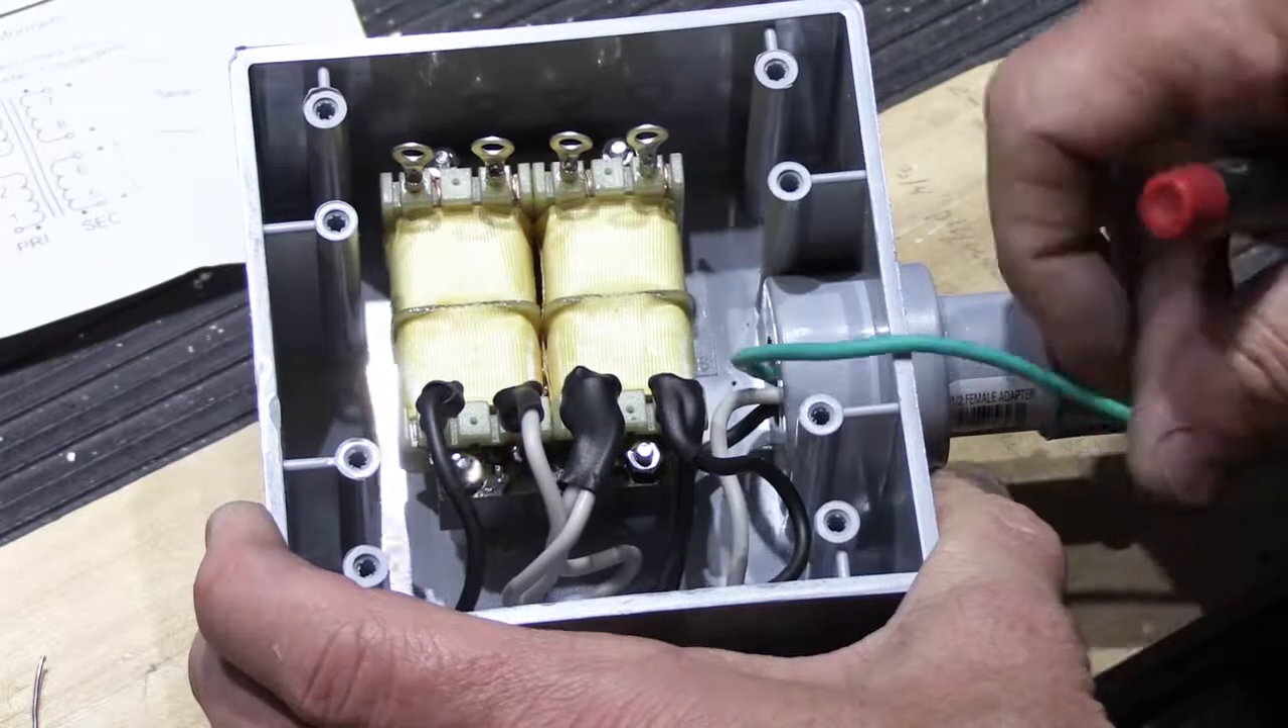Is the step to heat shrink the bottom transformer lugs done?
Yes.